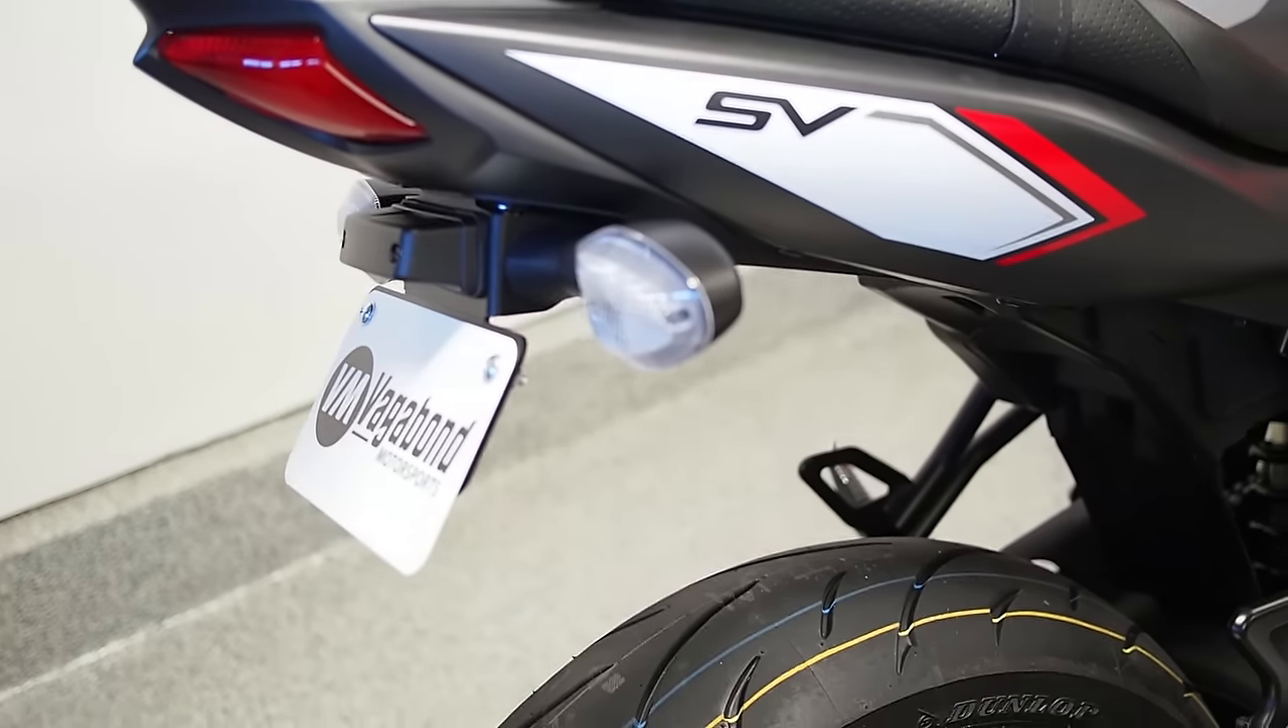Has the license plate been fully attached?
Yes.